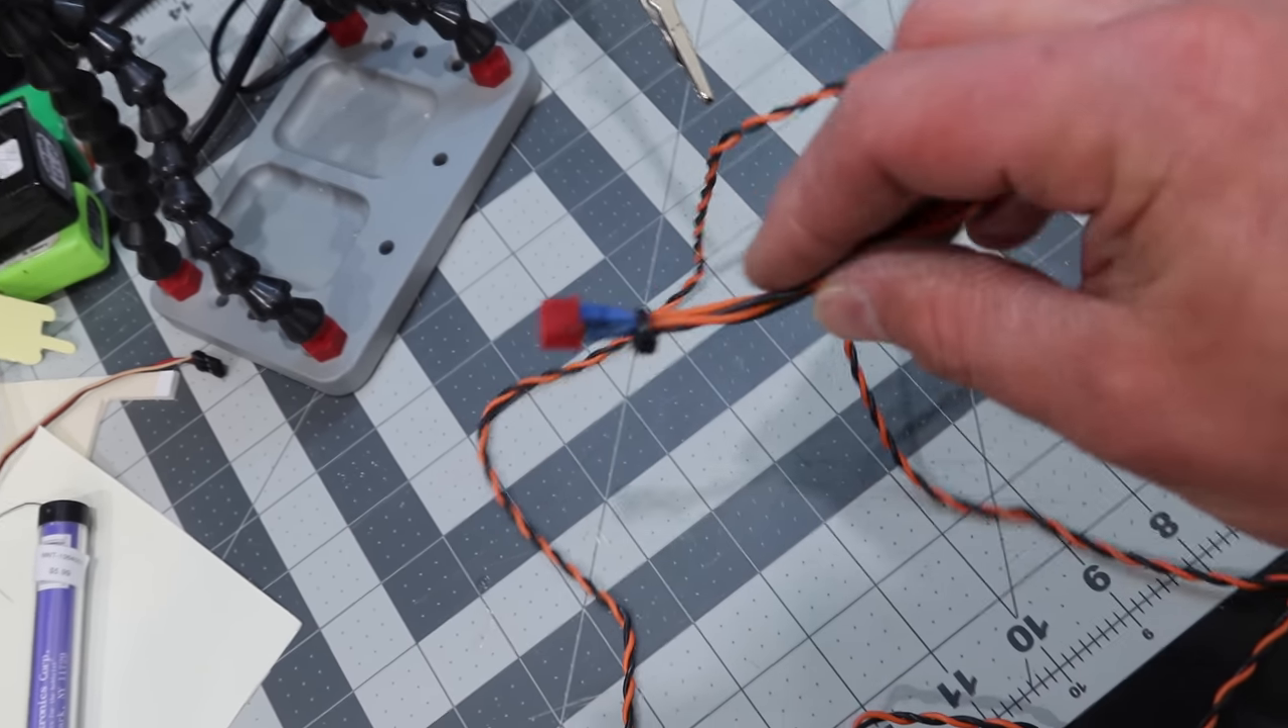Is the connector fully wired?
Yes.